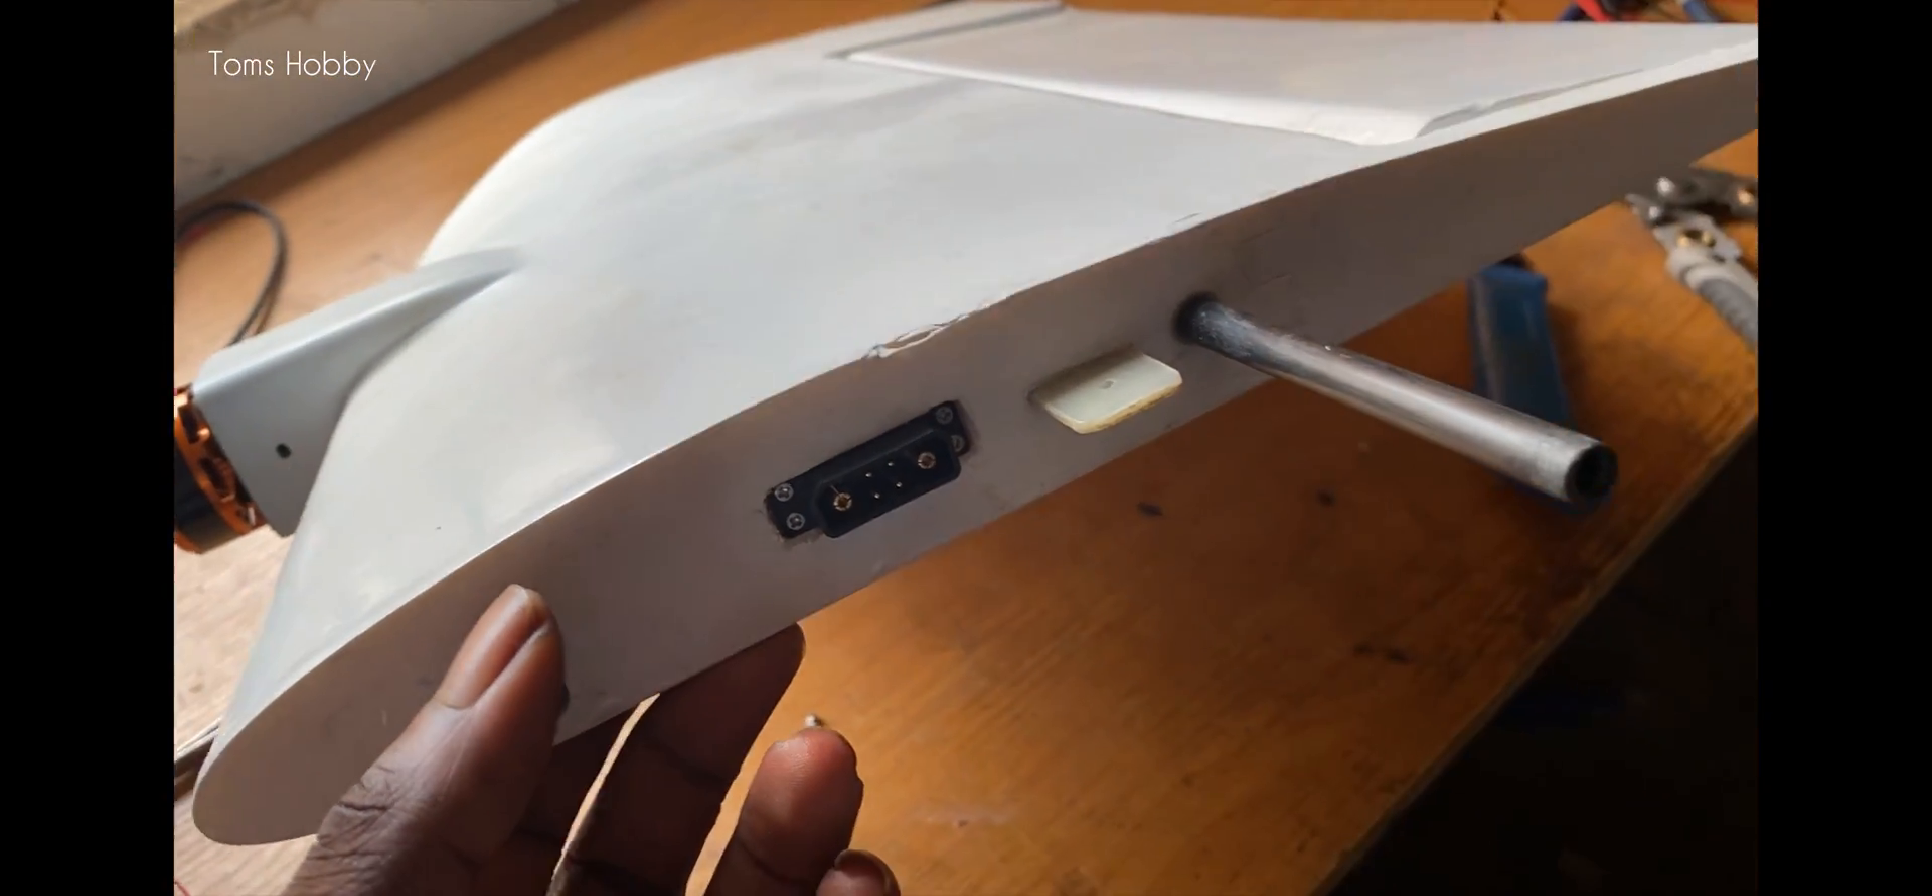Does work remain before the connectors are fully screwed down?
No.